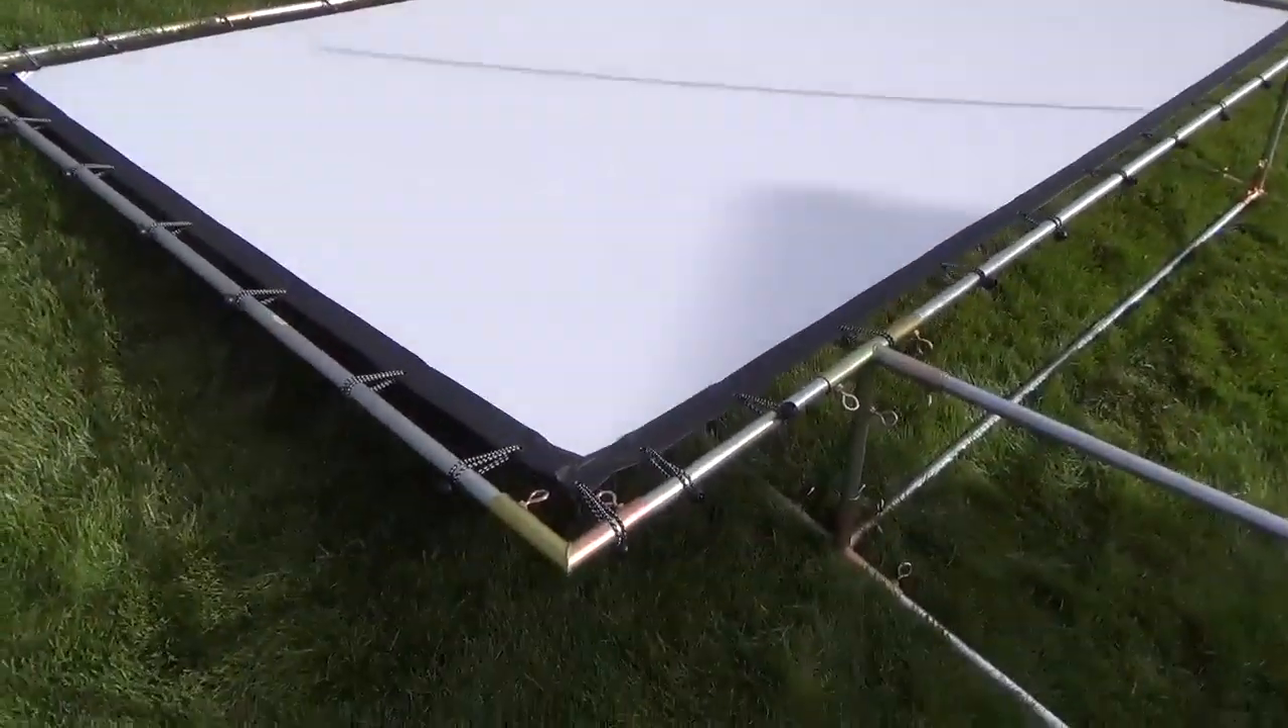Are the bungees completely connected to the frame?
Yes.